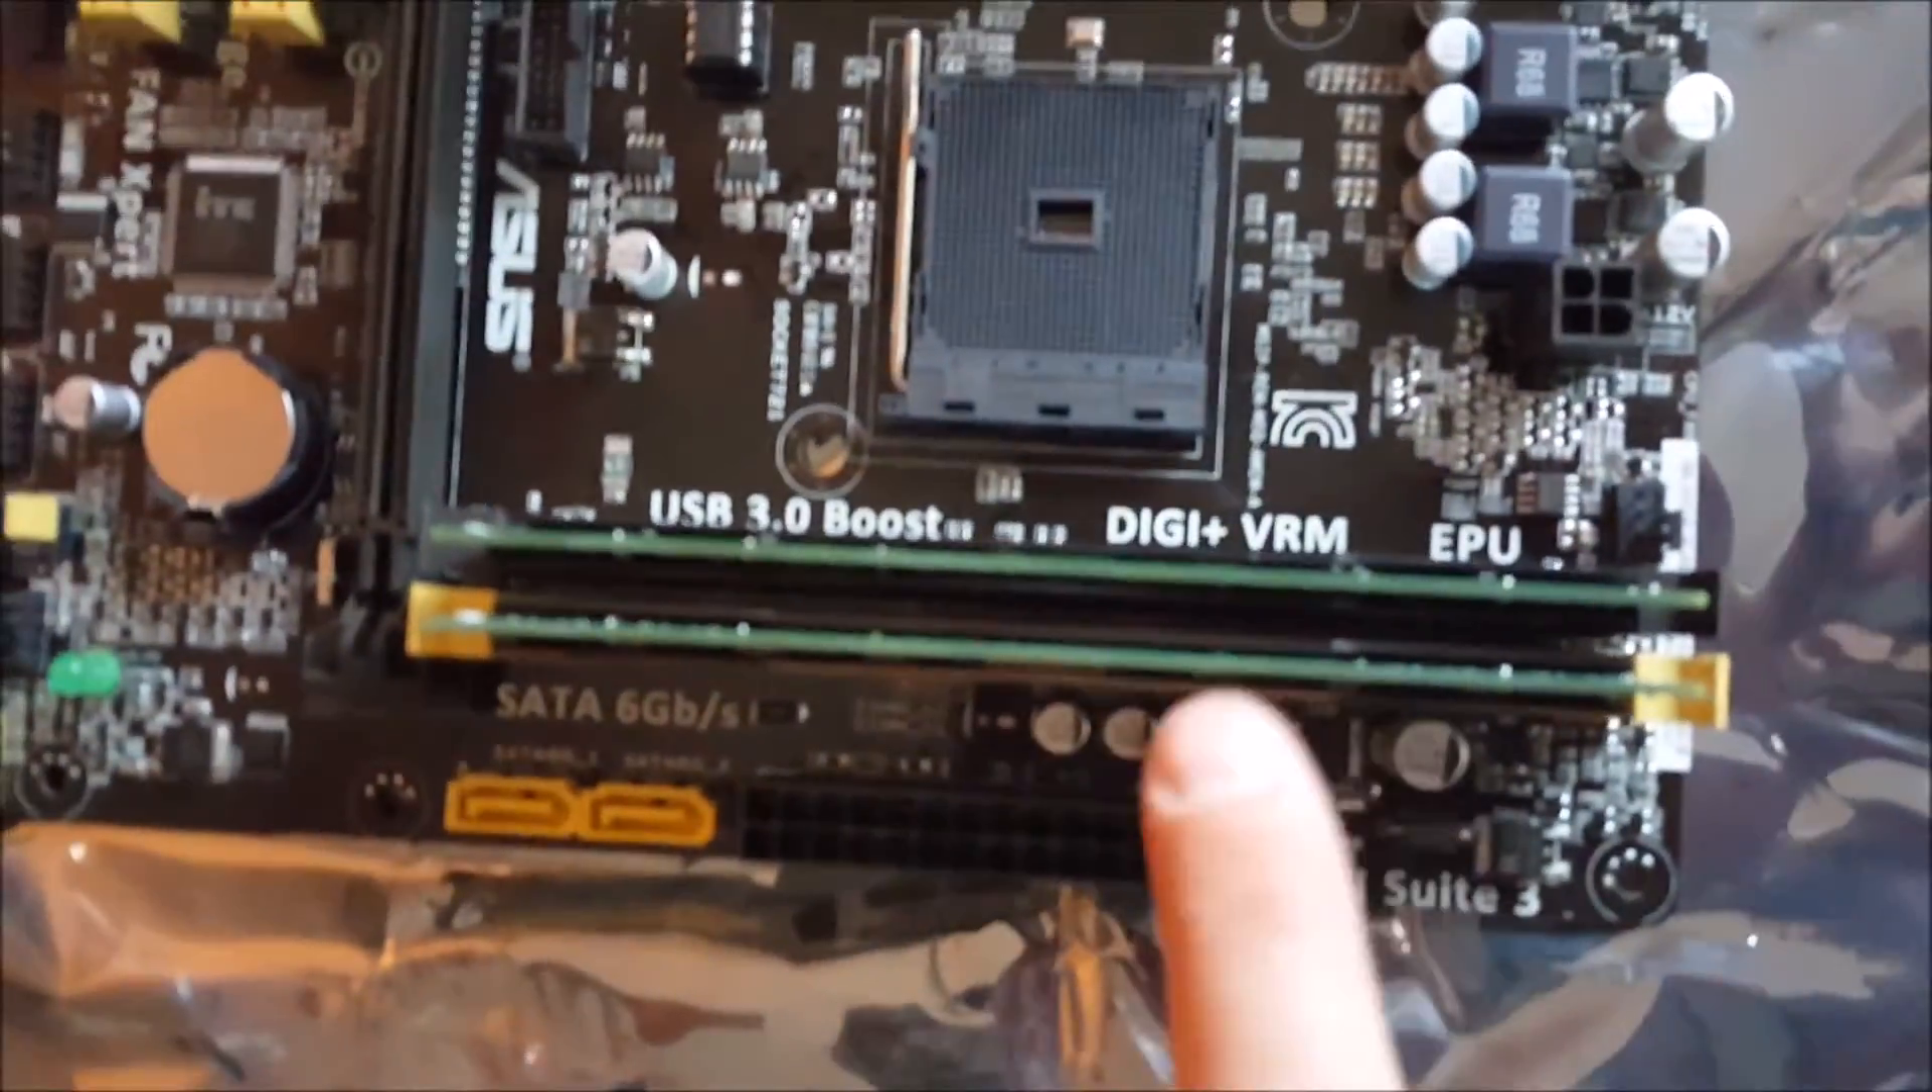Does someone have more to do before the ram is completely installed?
No.